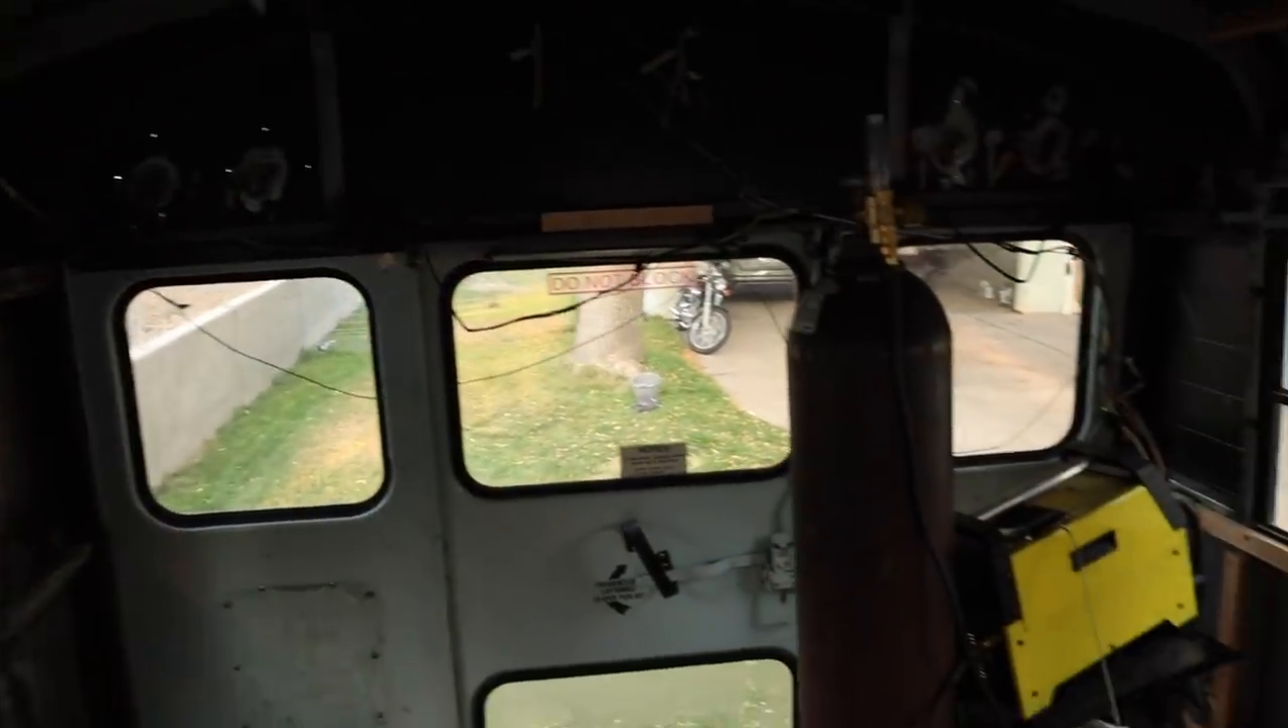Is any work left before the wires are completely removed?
Yes.